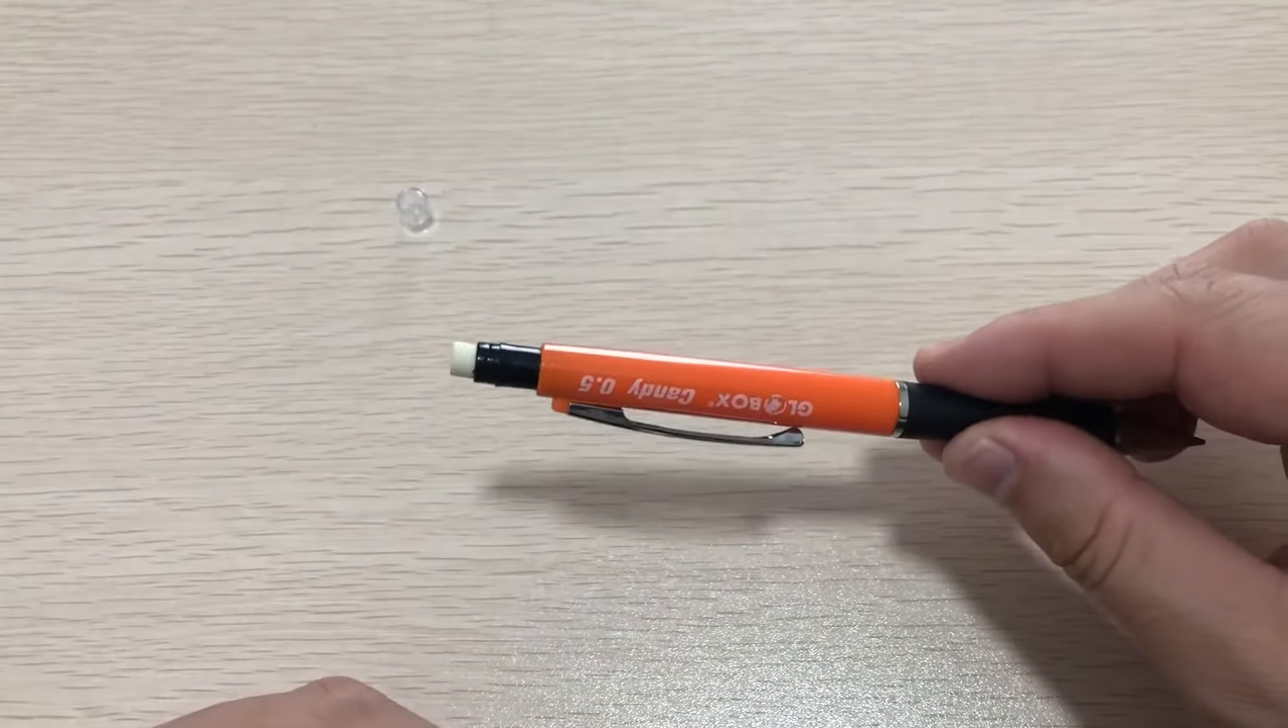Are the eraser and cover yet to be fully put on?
Yes.